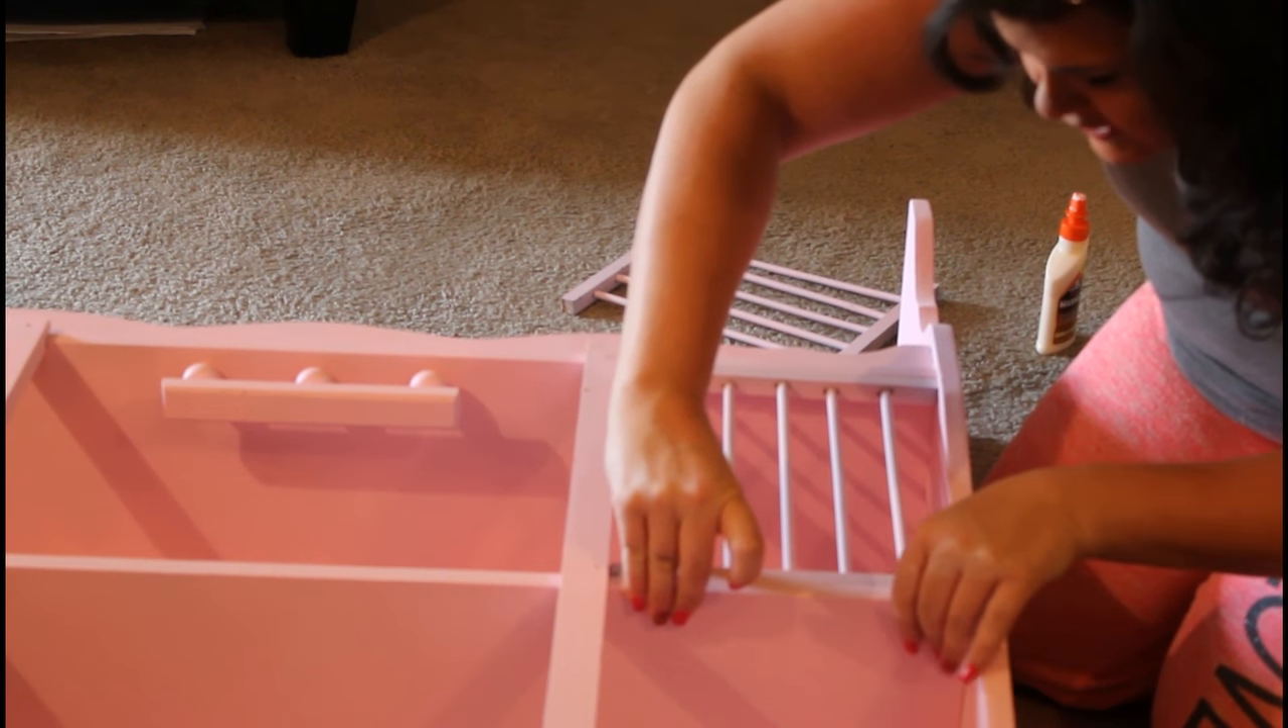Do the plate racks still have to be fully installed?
Yes.